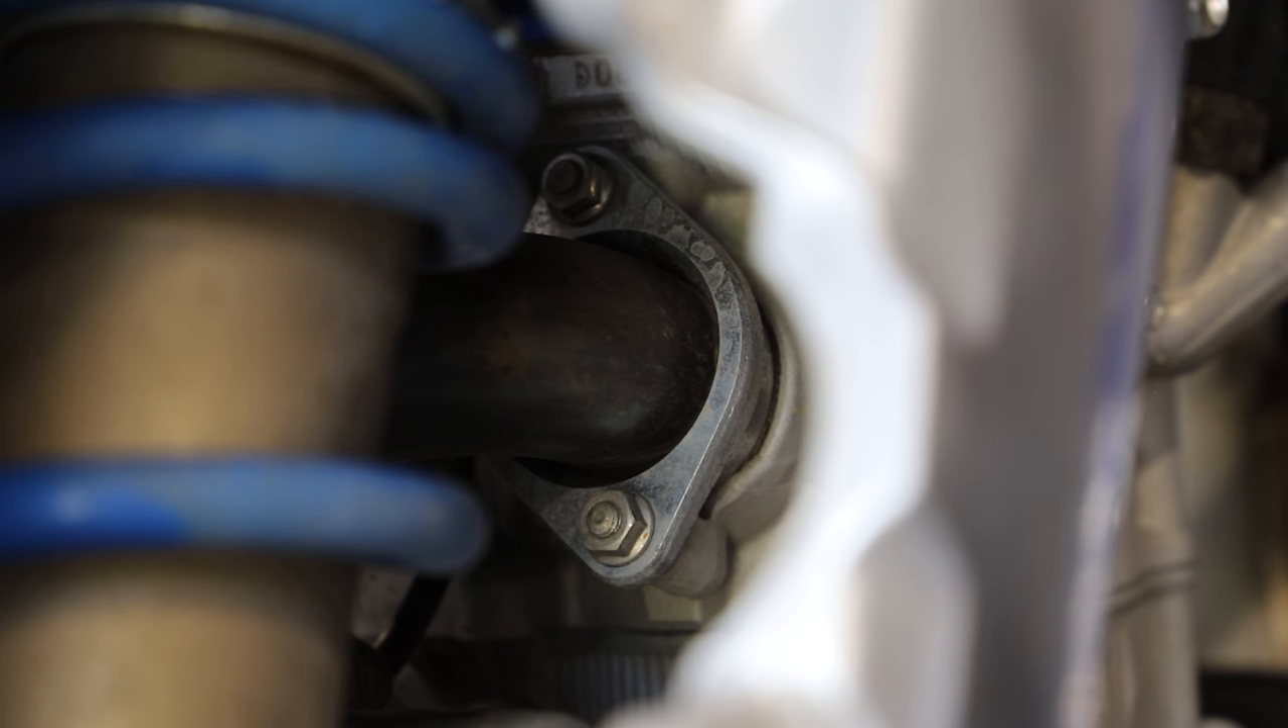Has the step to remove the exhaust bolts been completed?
No.